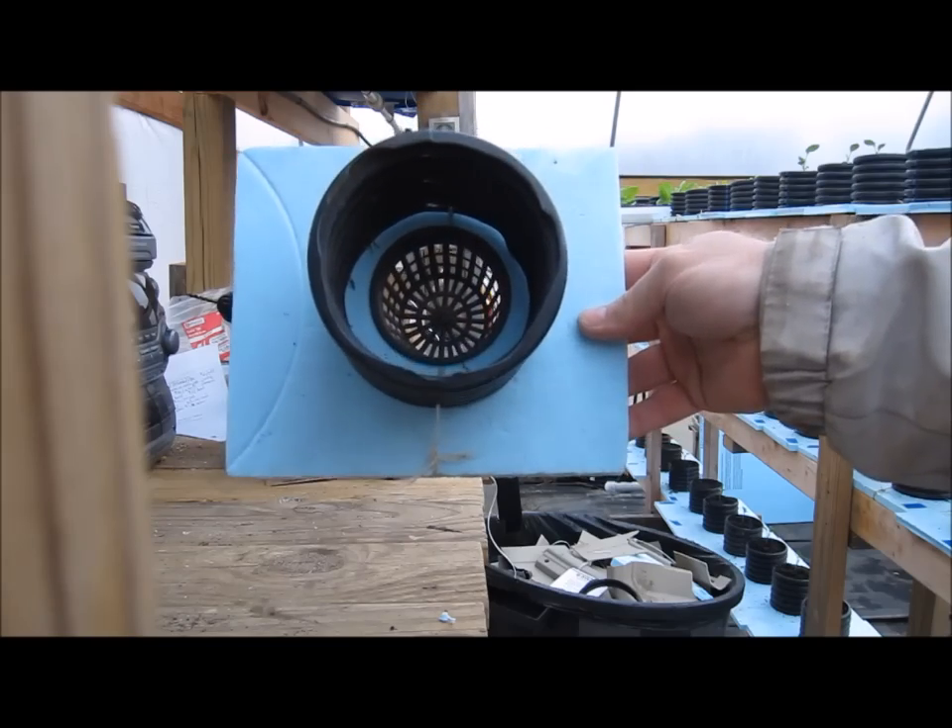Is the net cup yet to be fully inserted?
No.